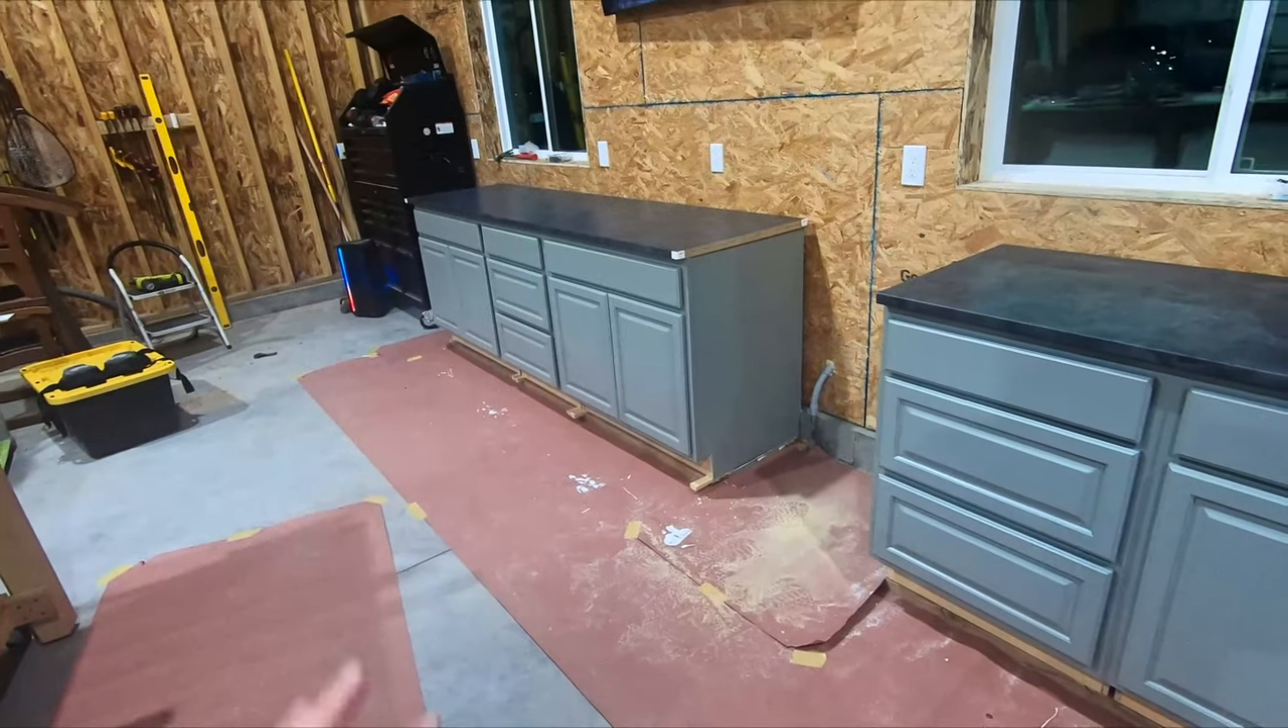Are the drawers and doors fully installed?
Yes.